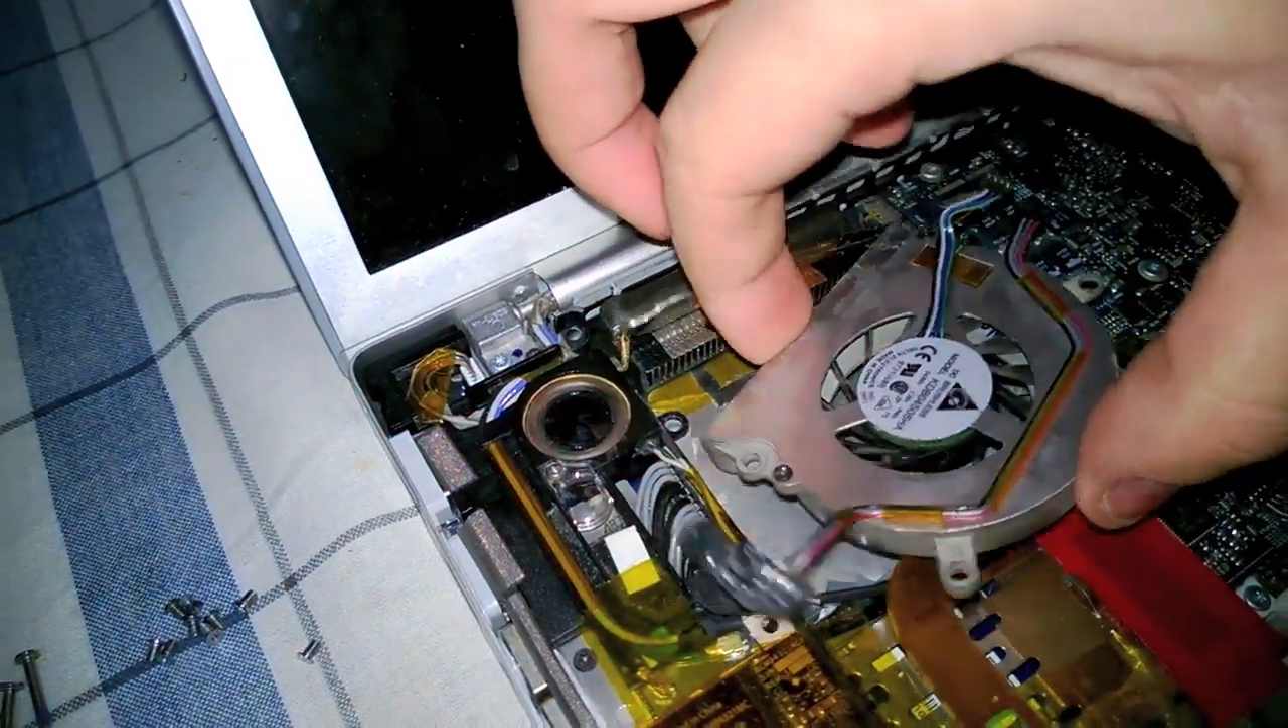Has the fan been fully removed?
No.